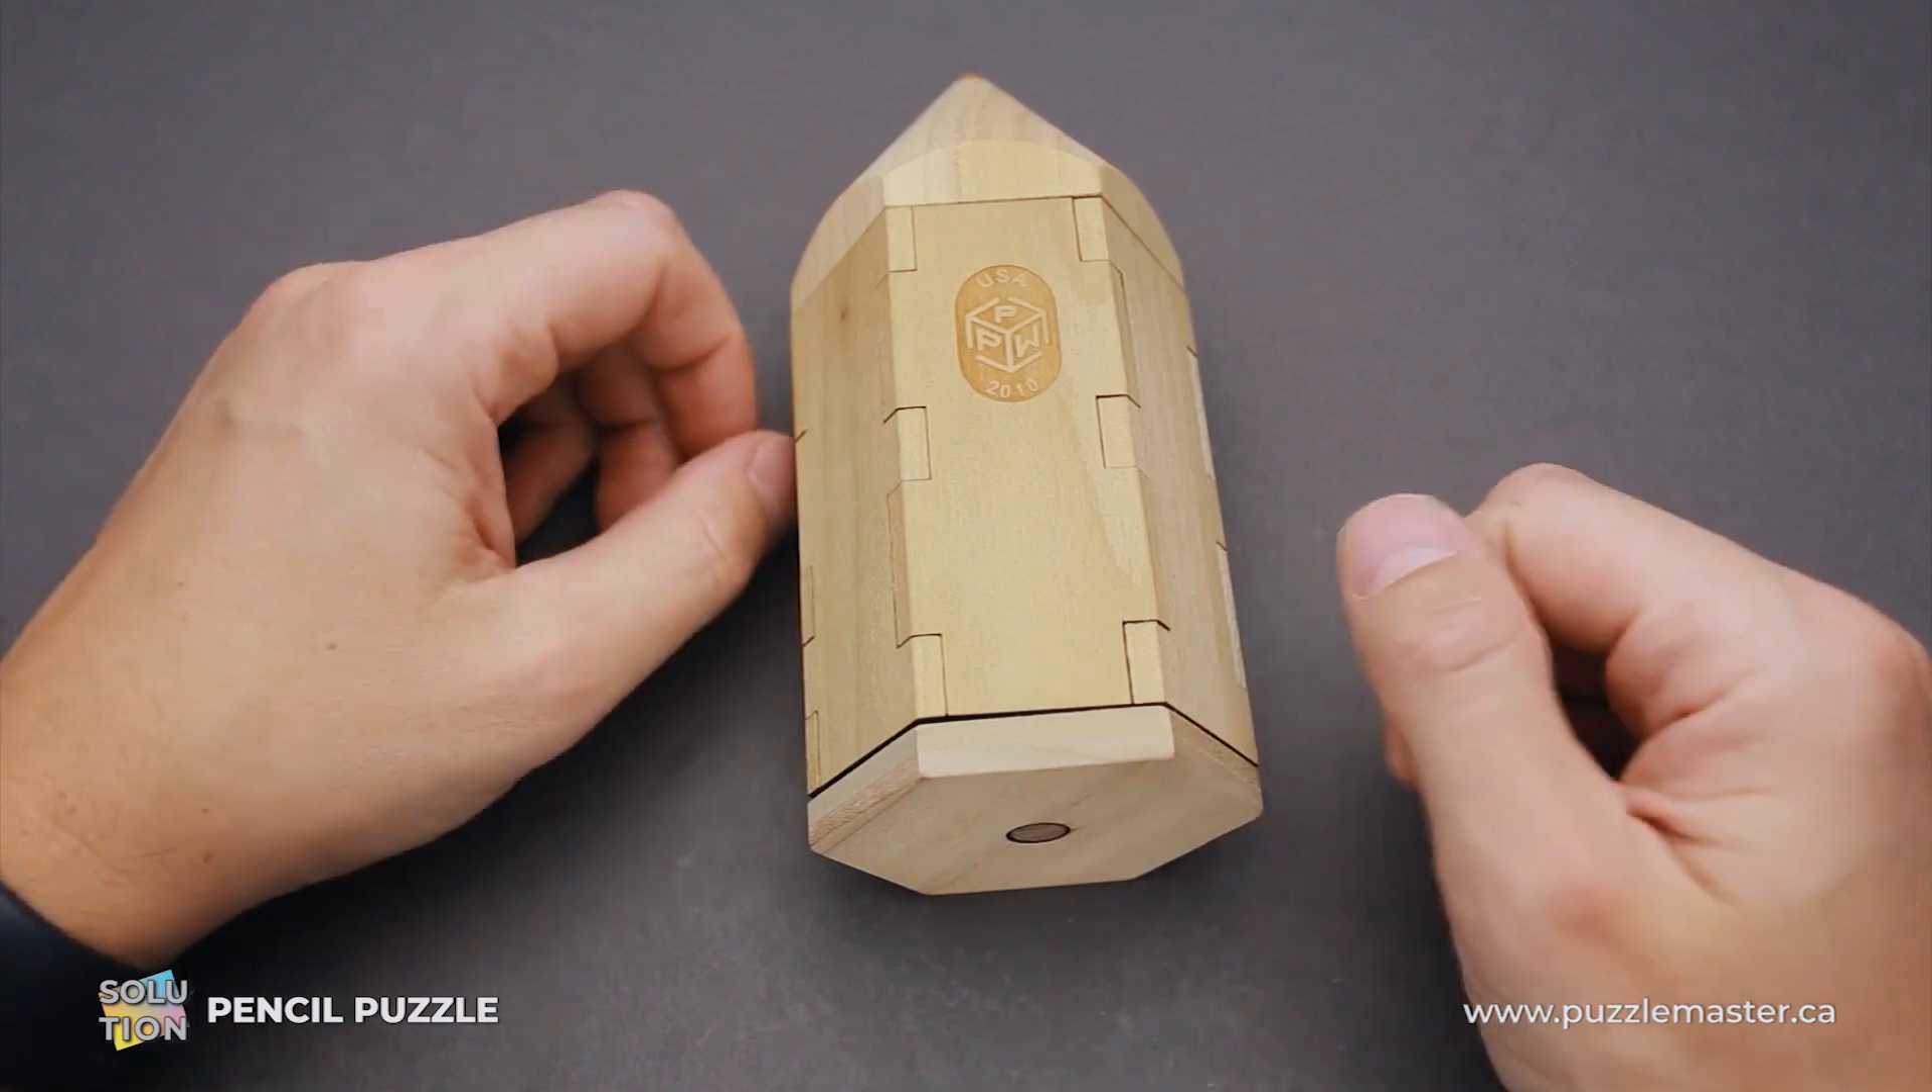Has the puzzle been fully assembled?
Yes.